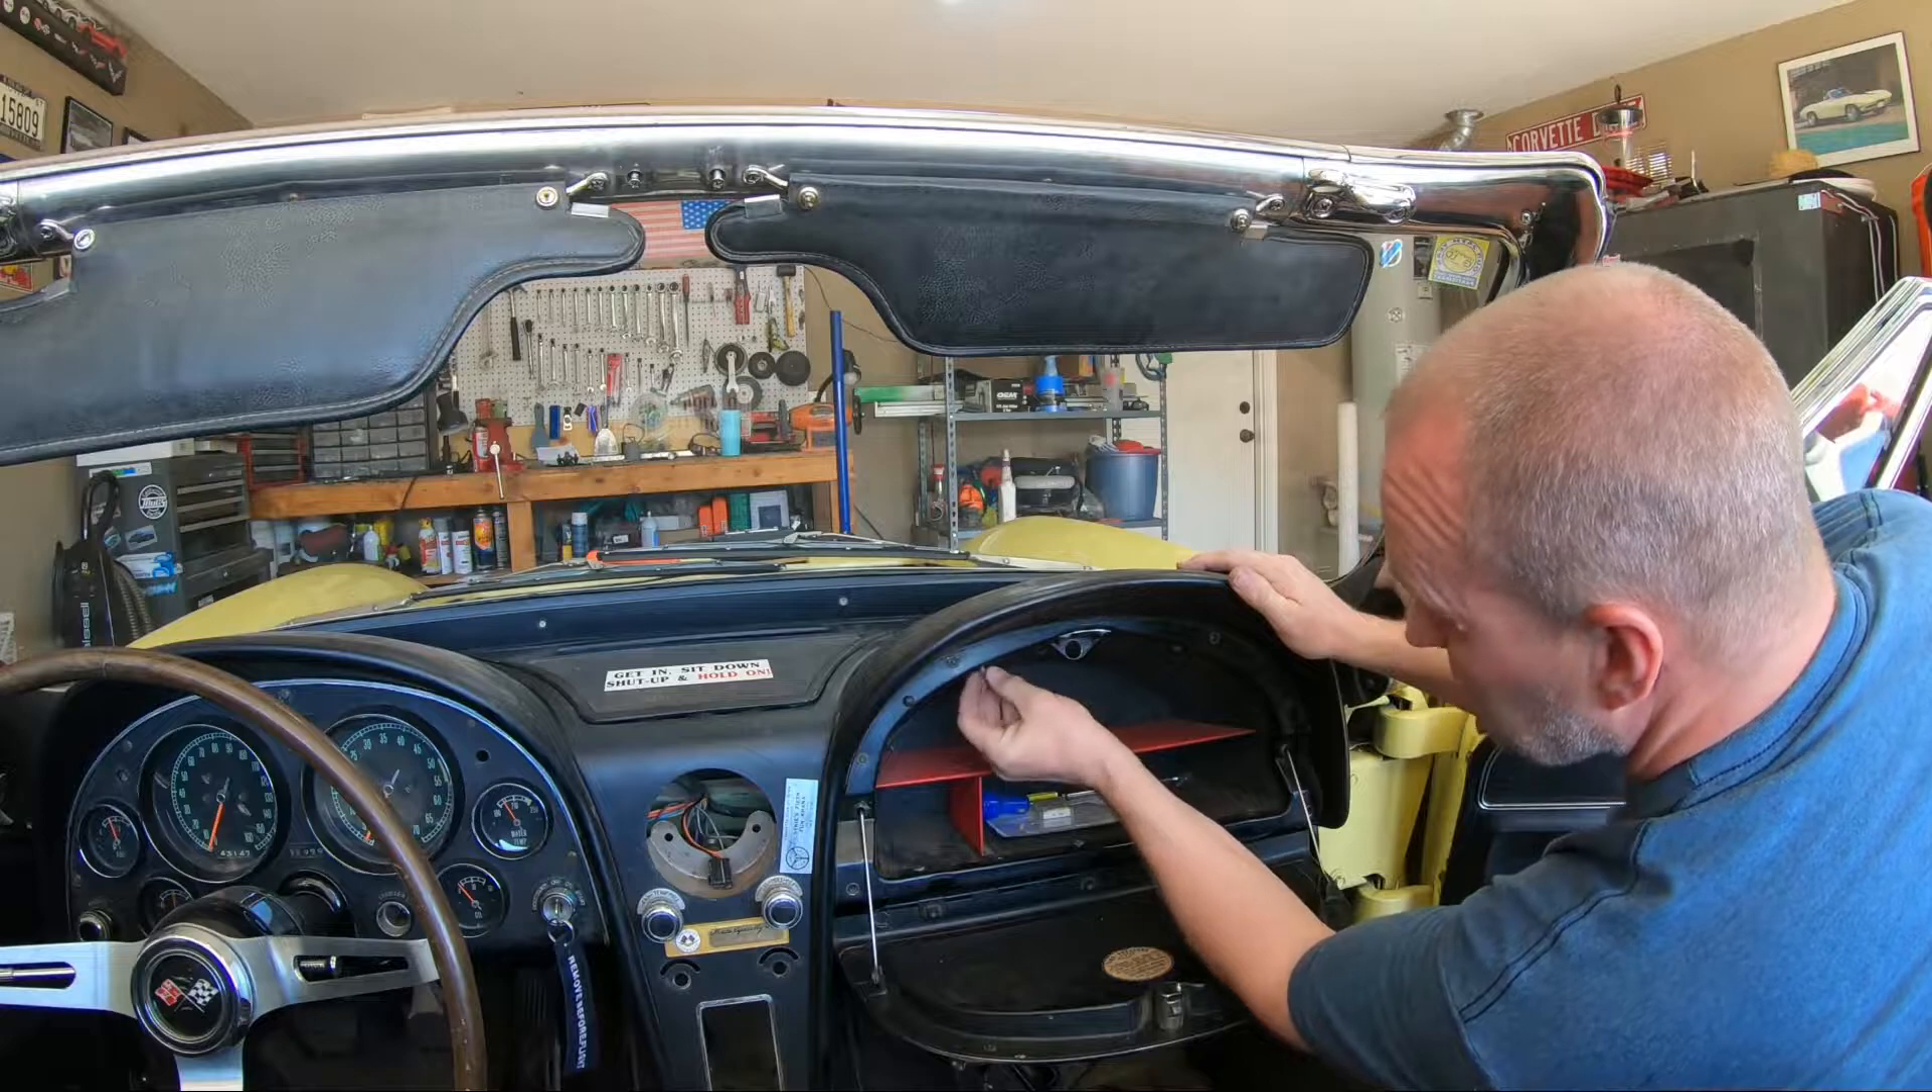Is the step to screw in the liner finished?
No.